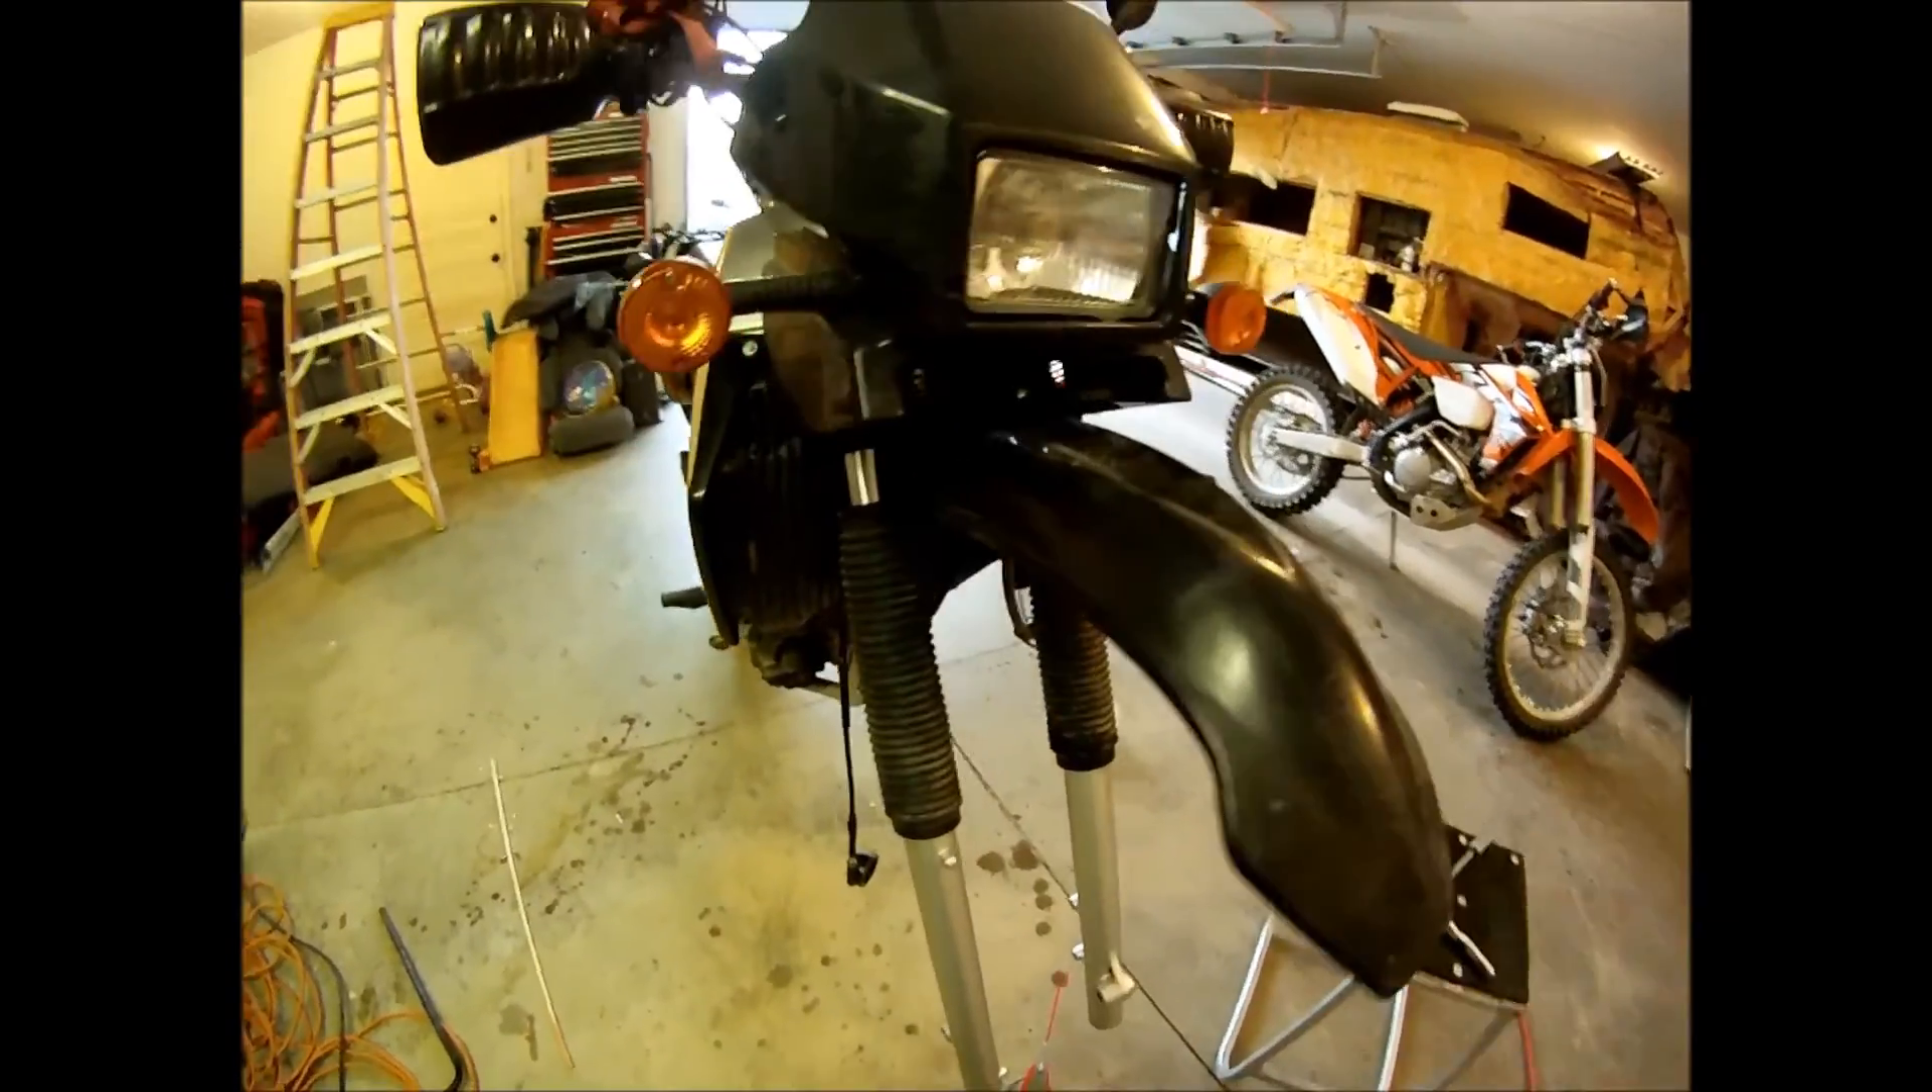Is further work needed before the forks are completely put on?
No.